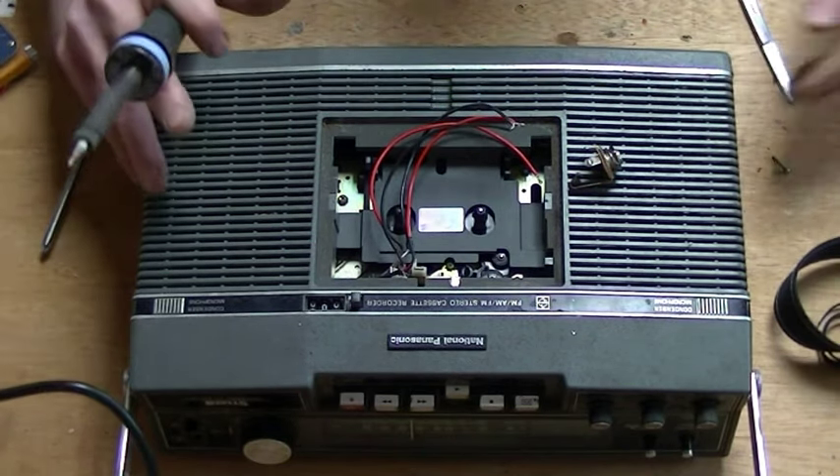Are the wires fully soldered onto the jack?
No.